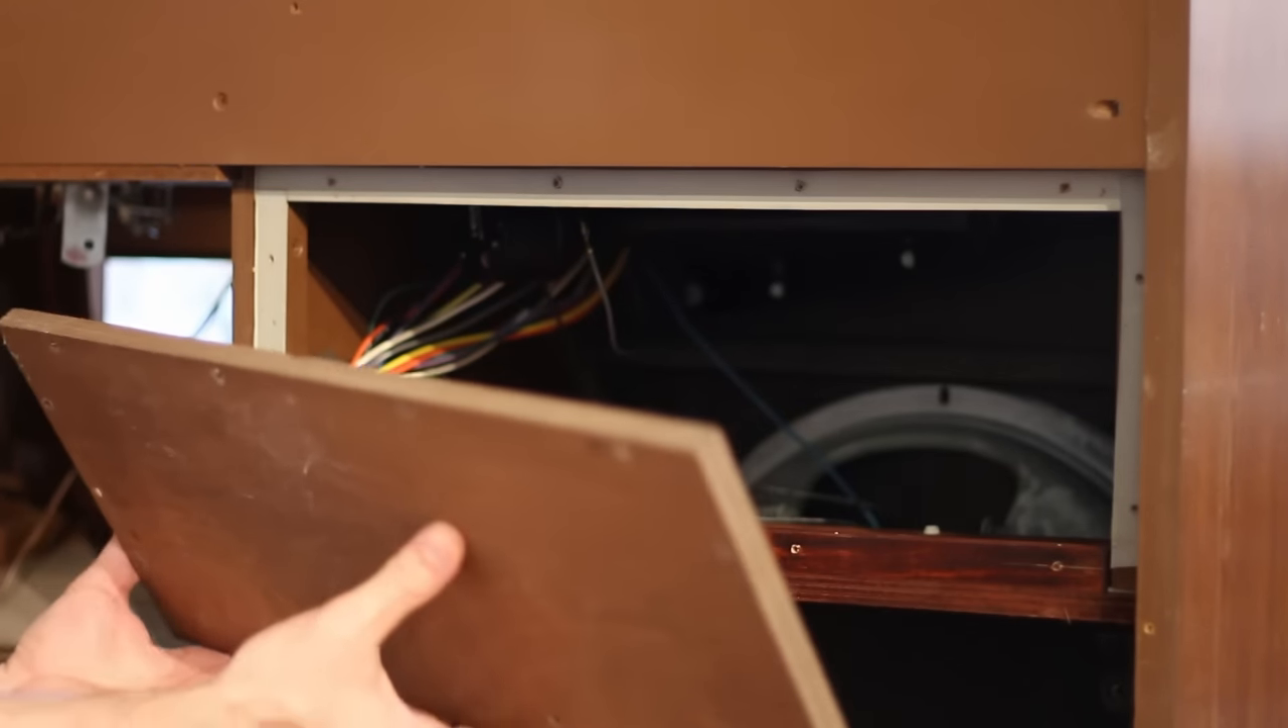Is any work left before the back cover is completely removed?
No.